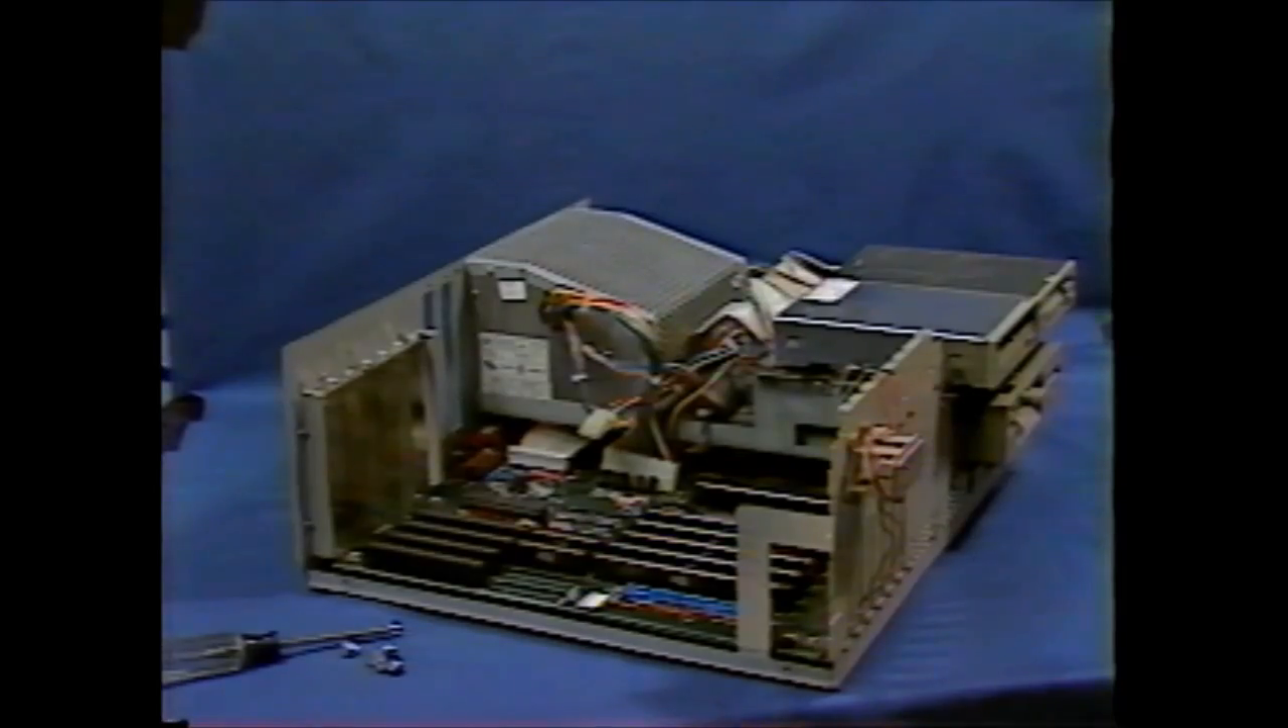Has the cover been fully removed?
Yes.